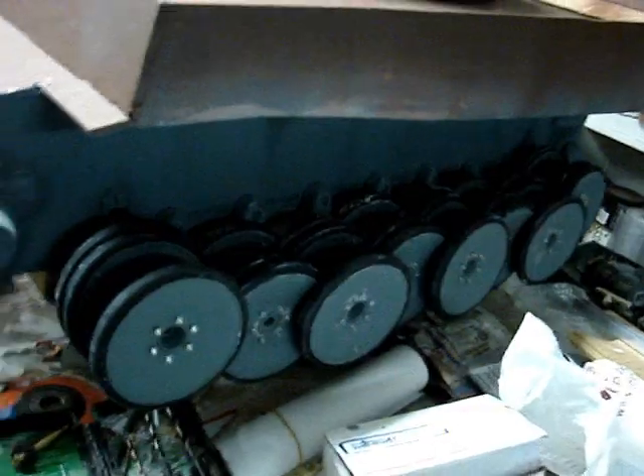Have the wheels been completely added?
Yes.